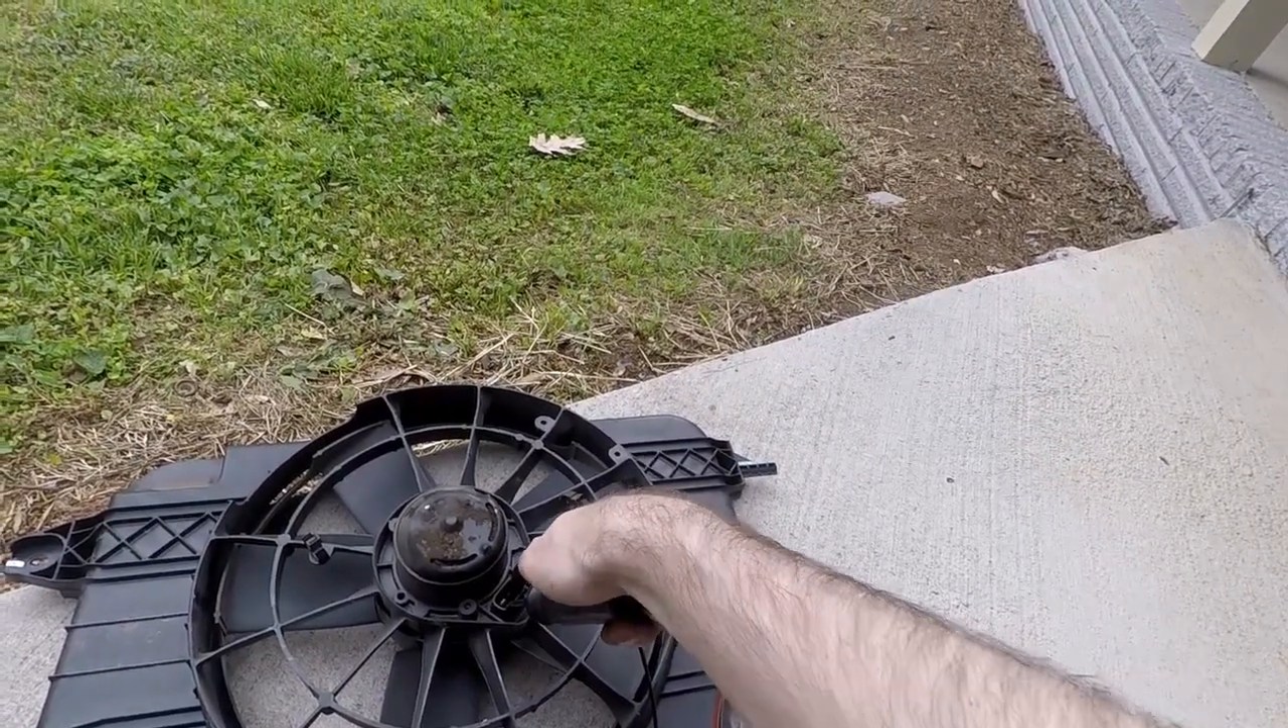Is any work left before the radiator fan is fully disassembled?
Yes.